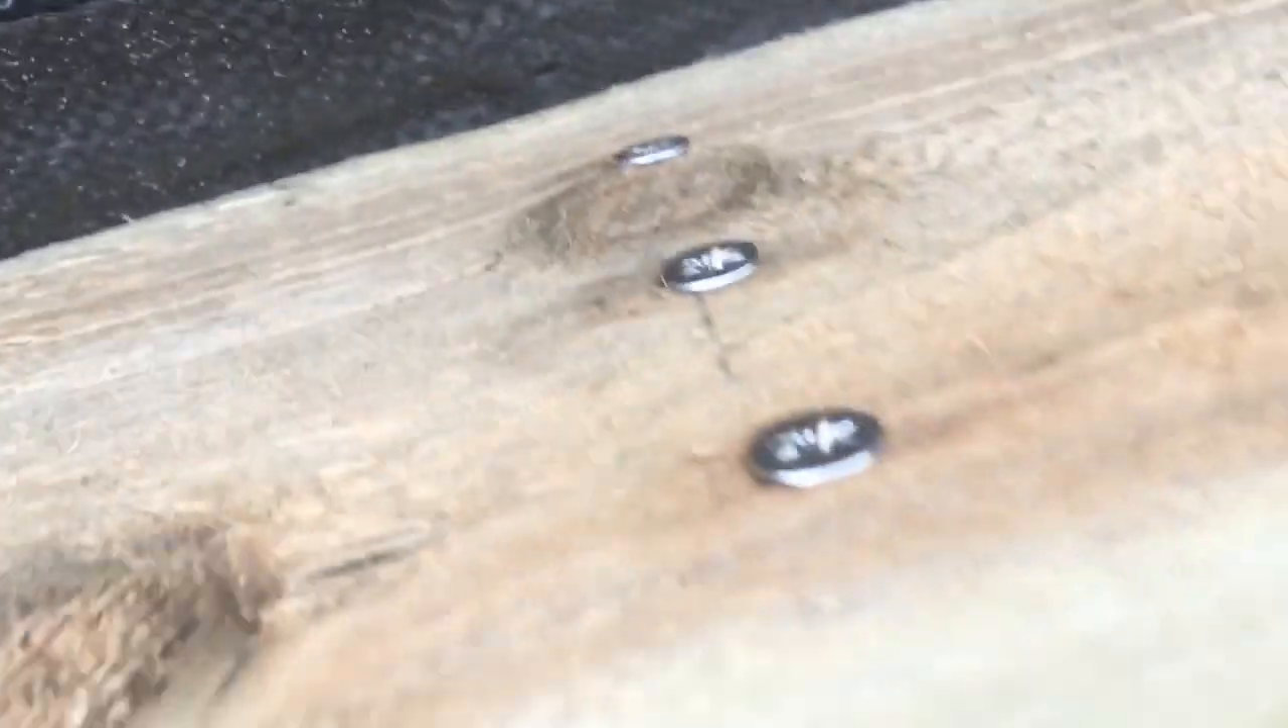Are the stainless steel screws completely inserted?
Yes.